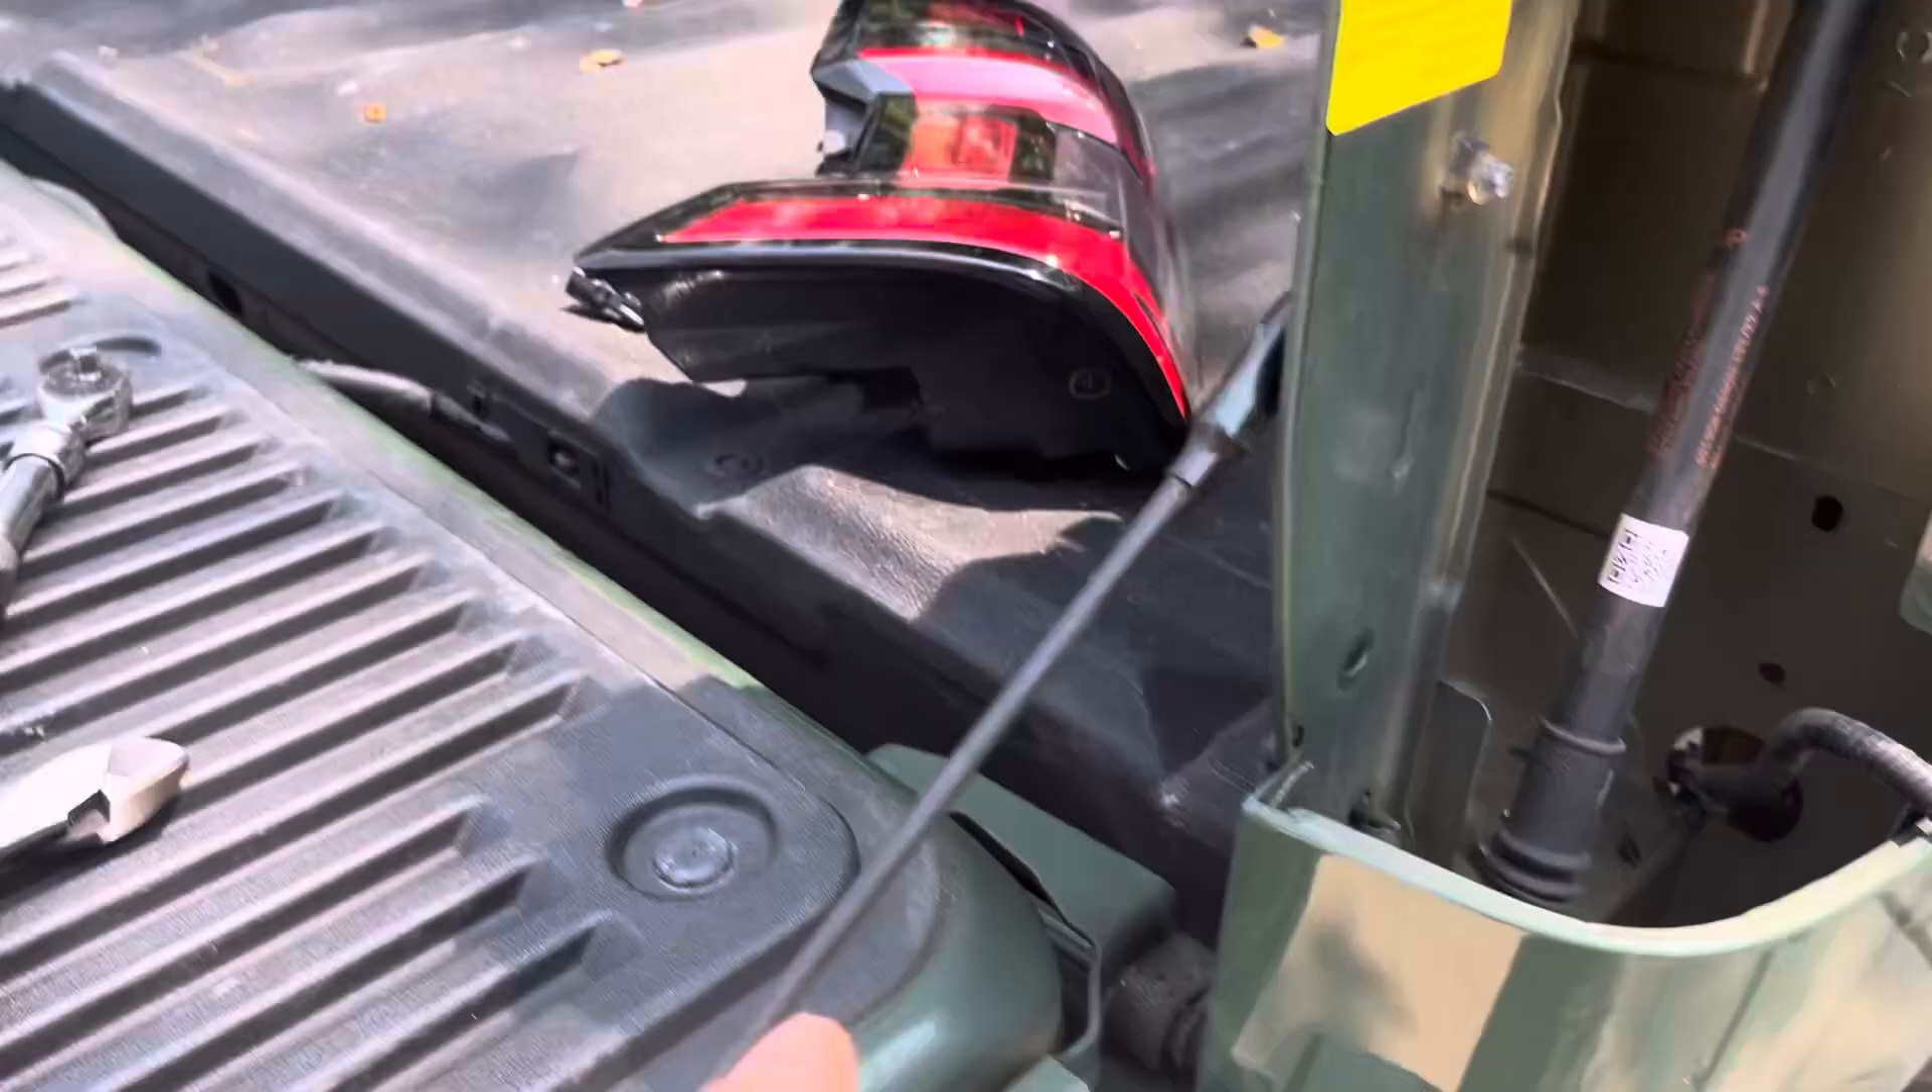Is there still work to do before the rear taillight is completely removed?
No.